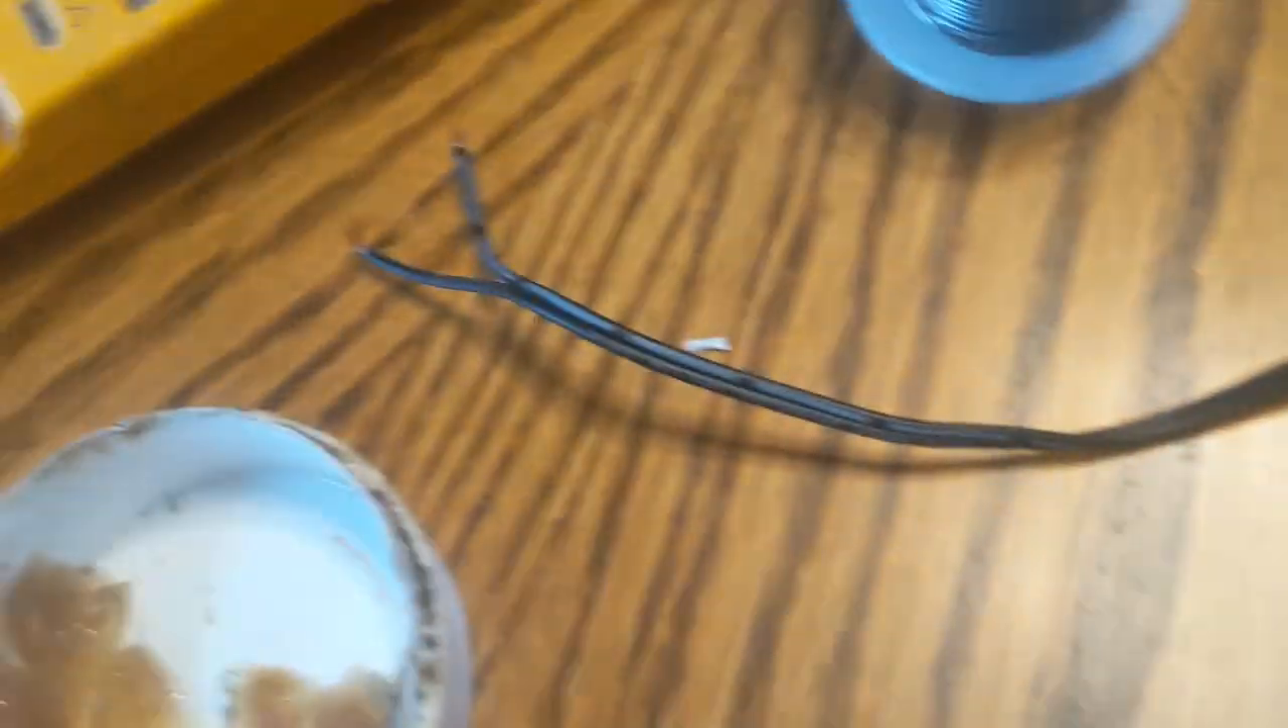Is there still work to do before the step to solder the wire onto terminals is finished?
Yes.